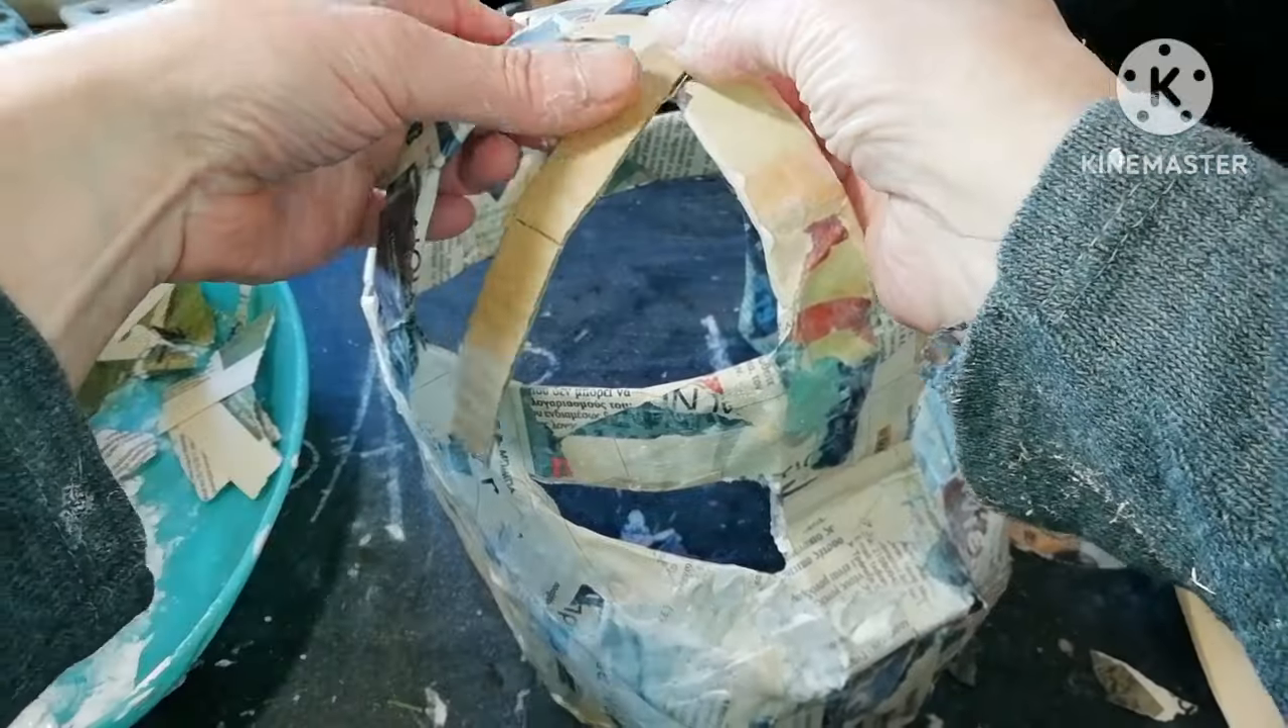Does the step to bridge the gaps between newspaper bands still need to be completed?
Yes.